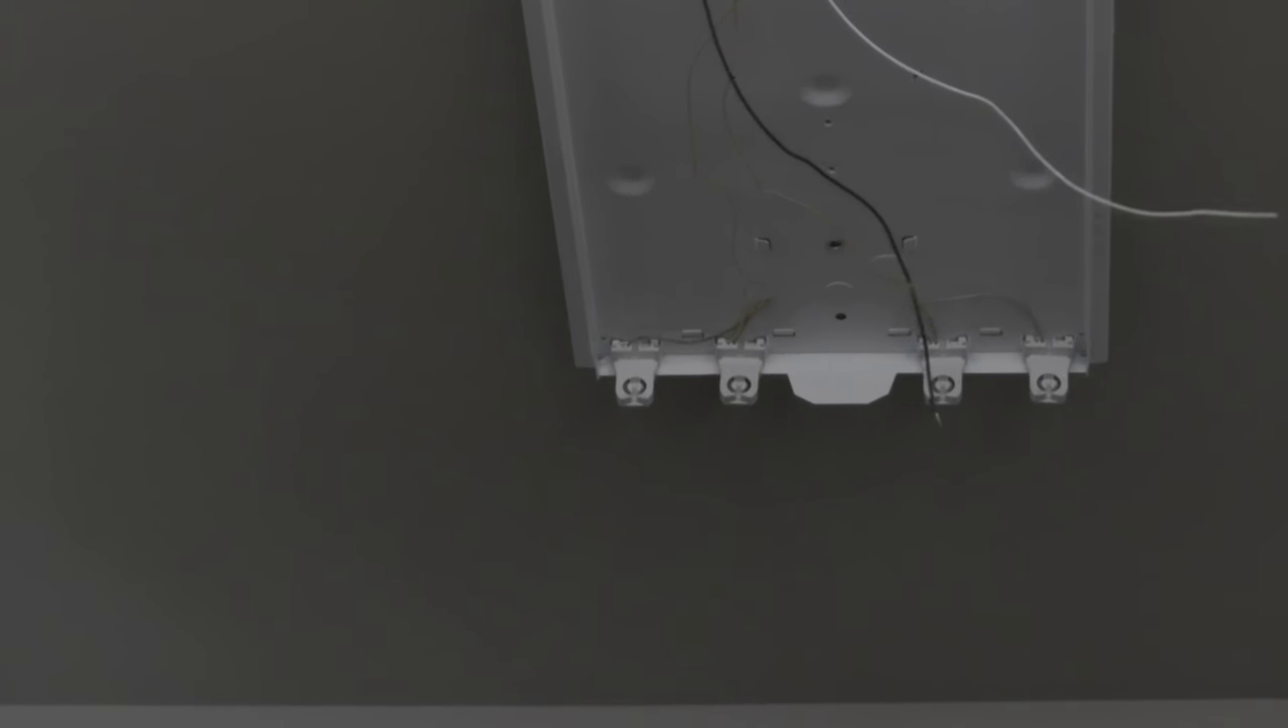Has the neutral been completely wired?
No.